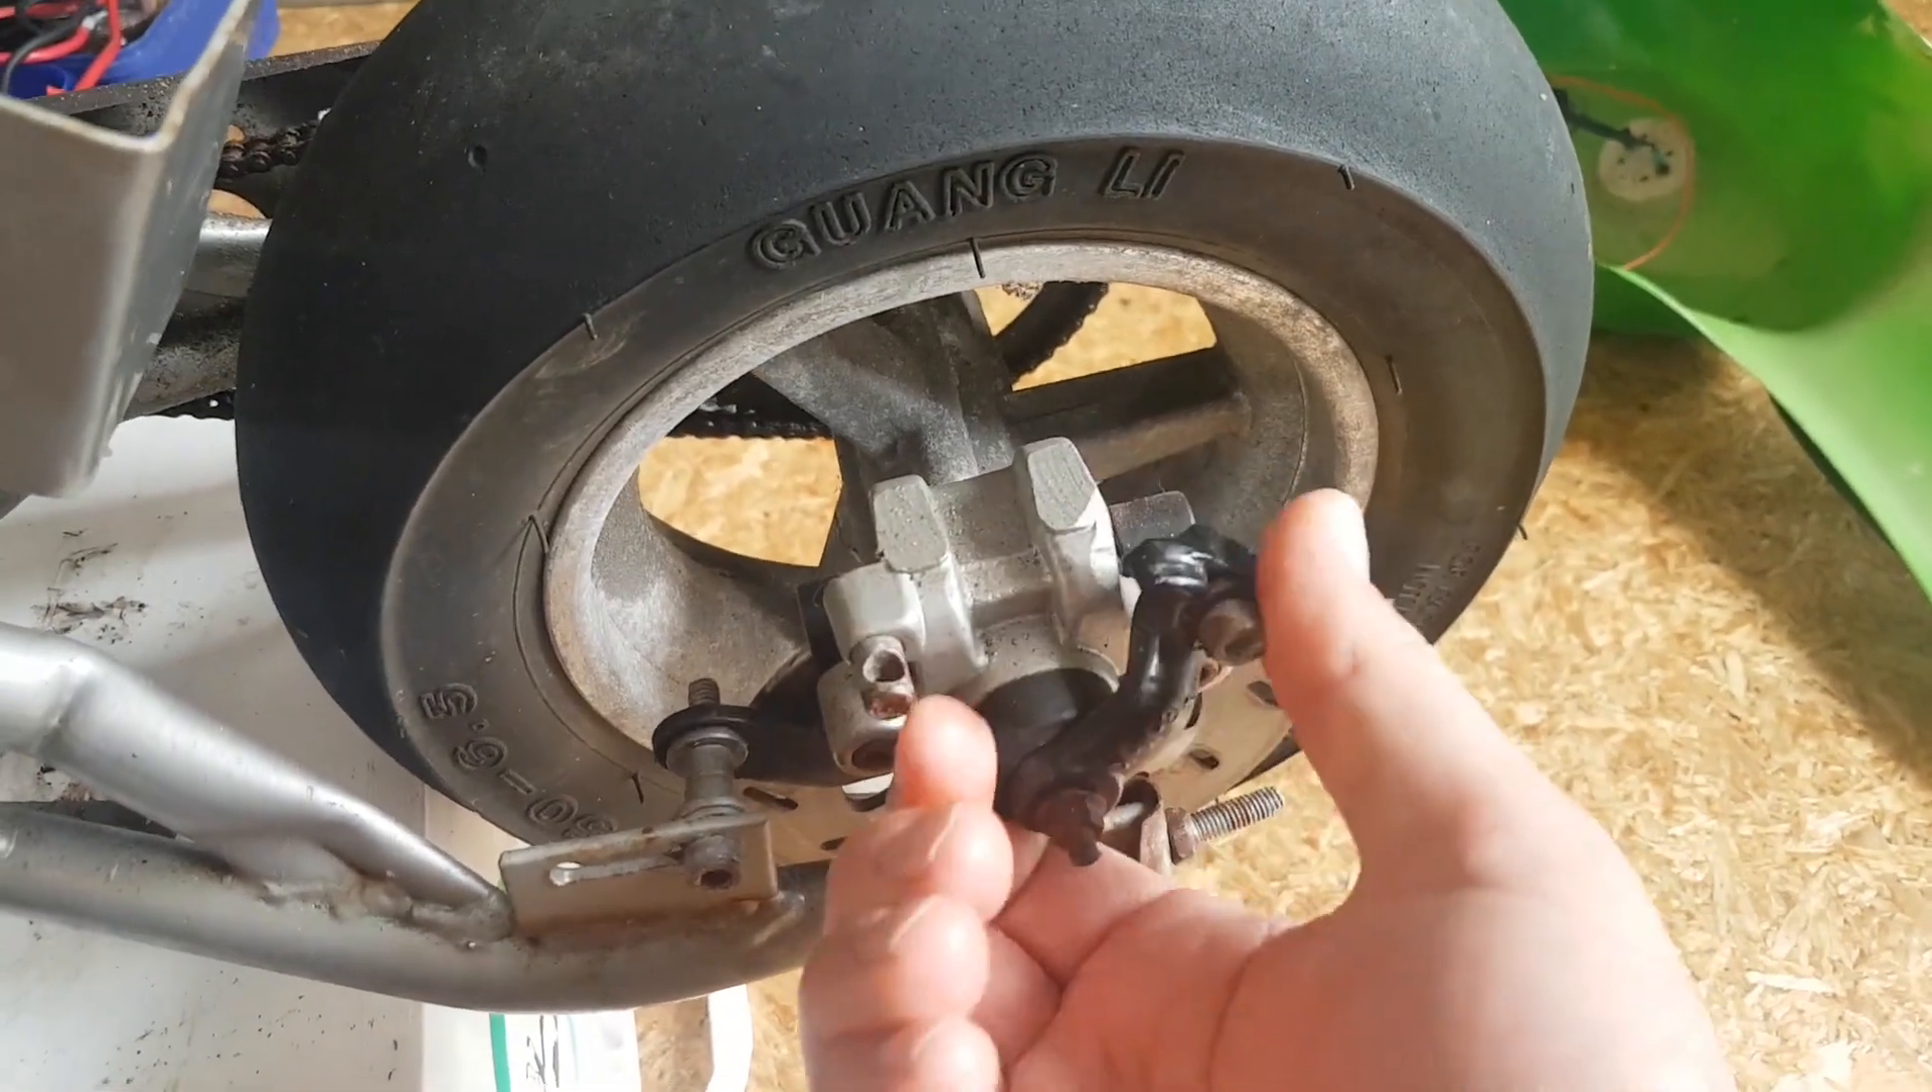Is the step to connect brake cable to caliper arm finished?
No.